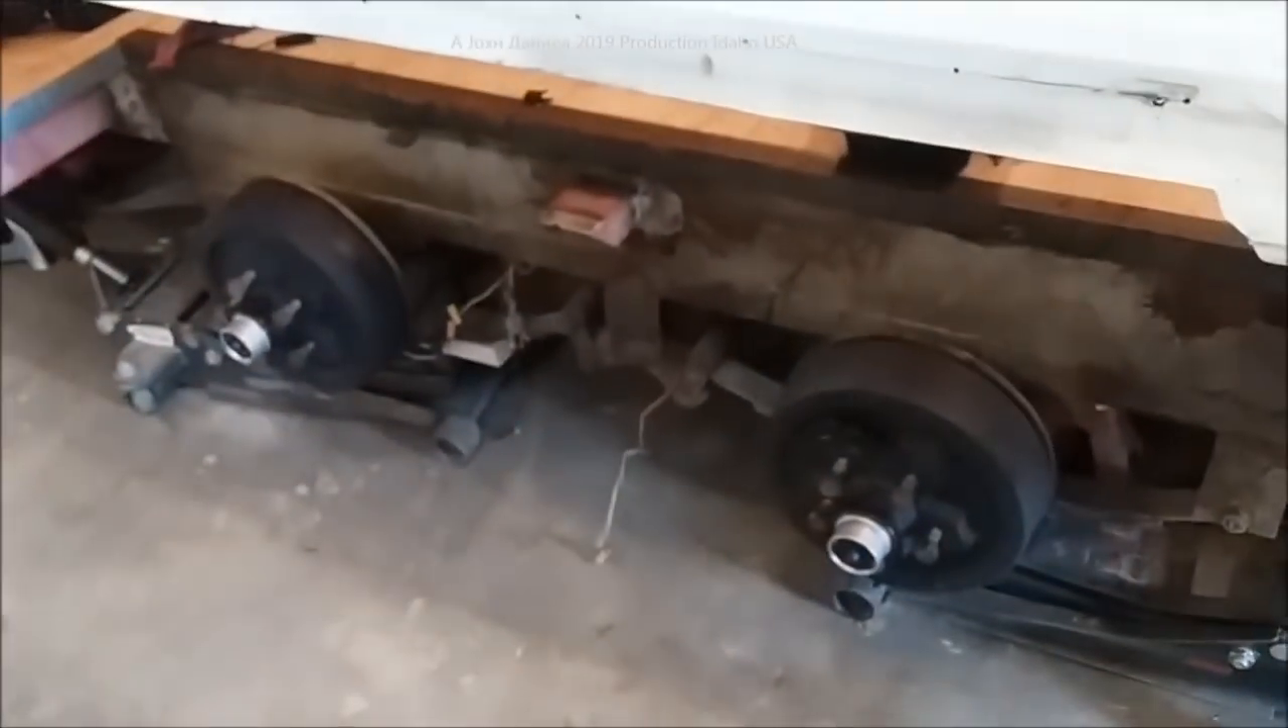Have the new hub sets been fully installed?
Yes.